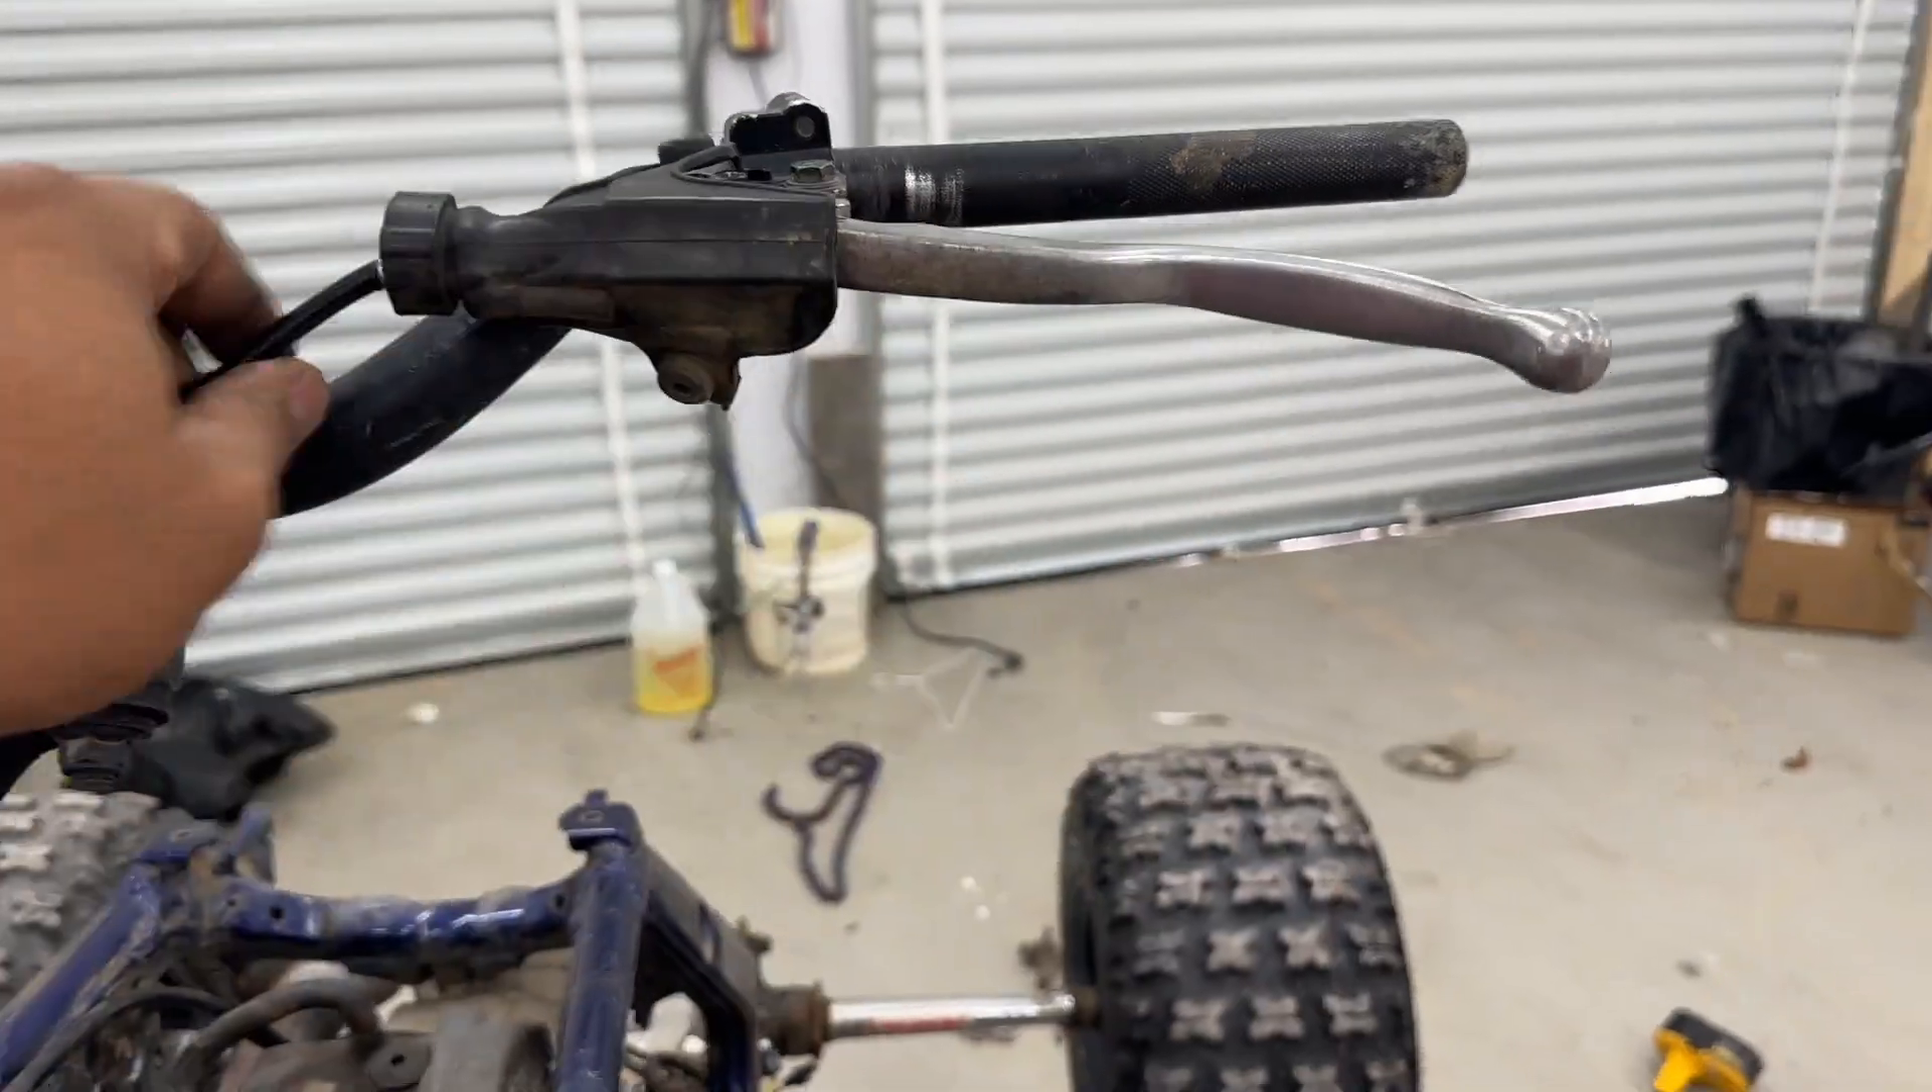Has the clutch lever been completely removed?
No.